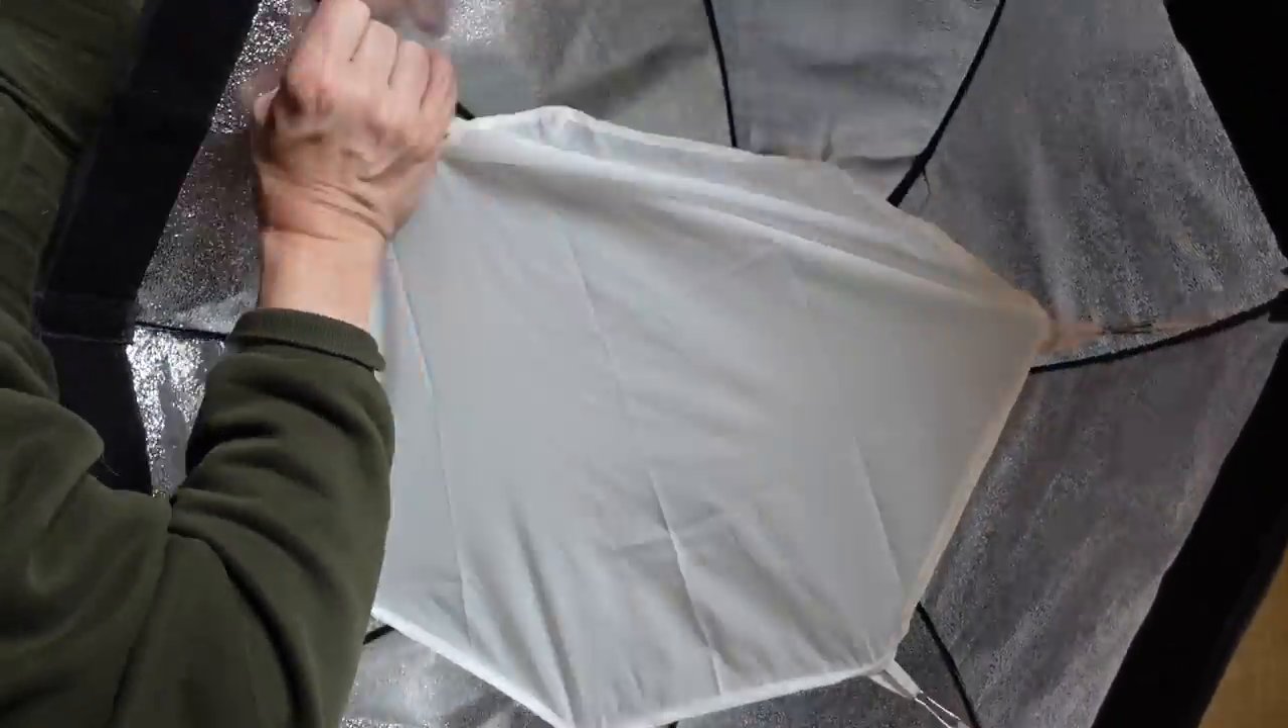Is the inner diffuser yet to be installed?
Yes.